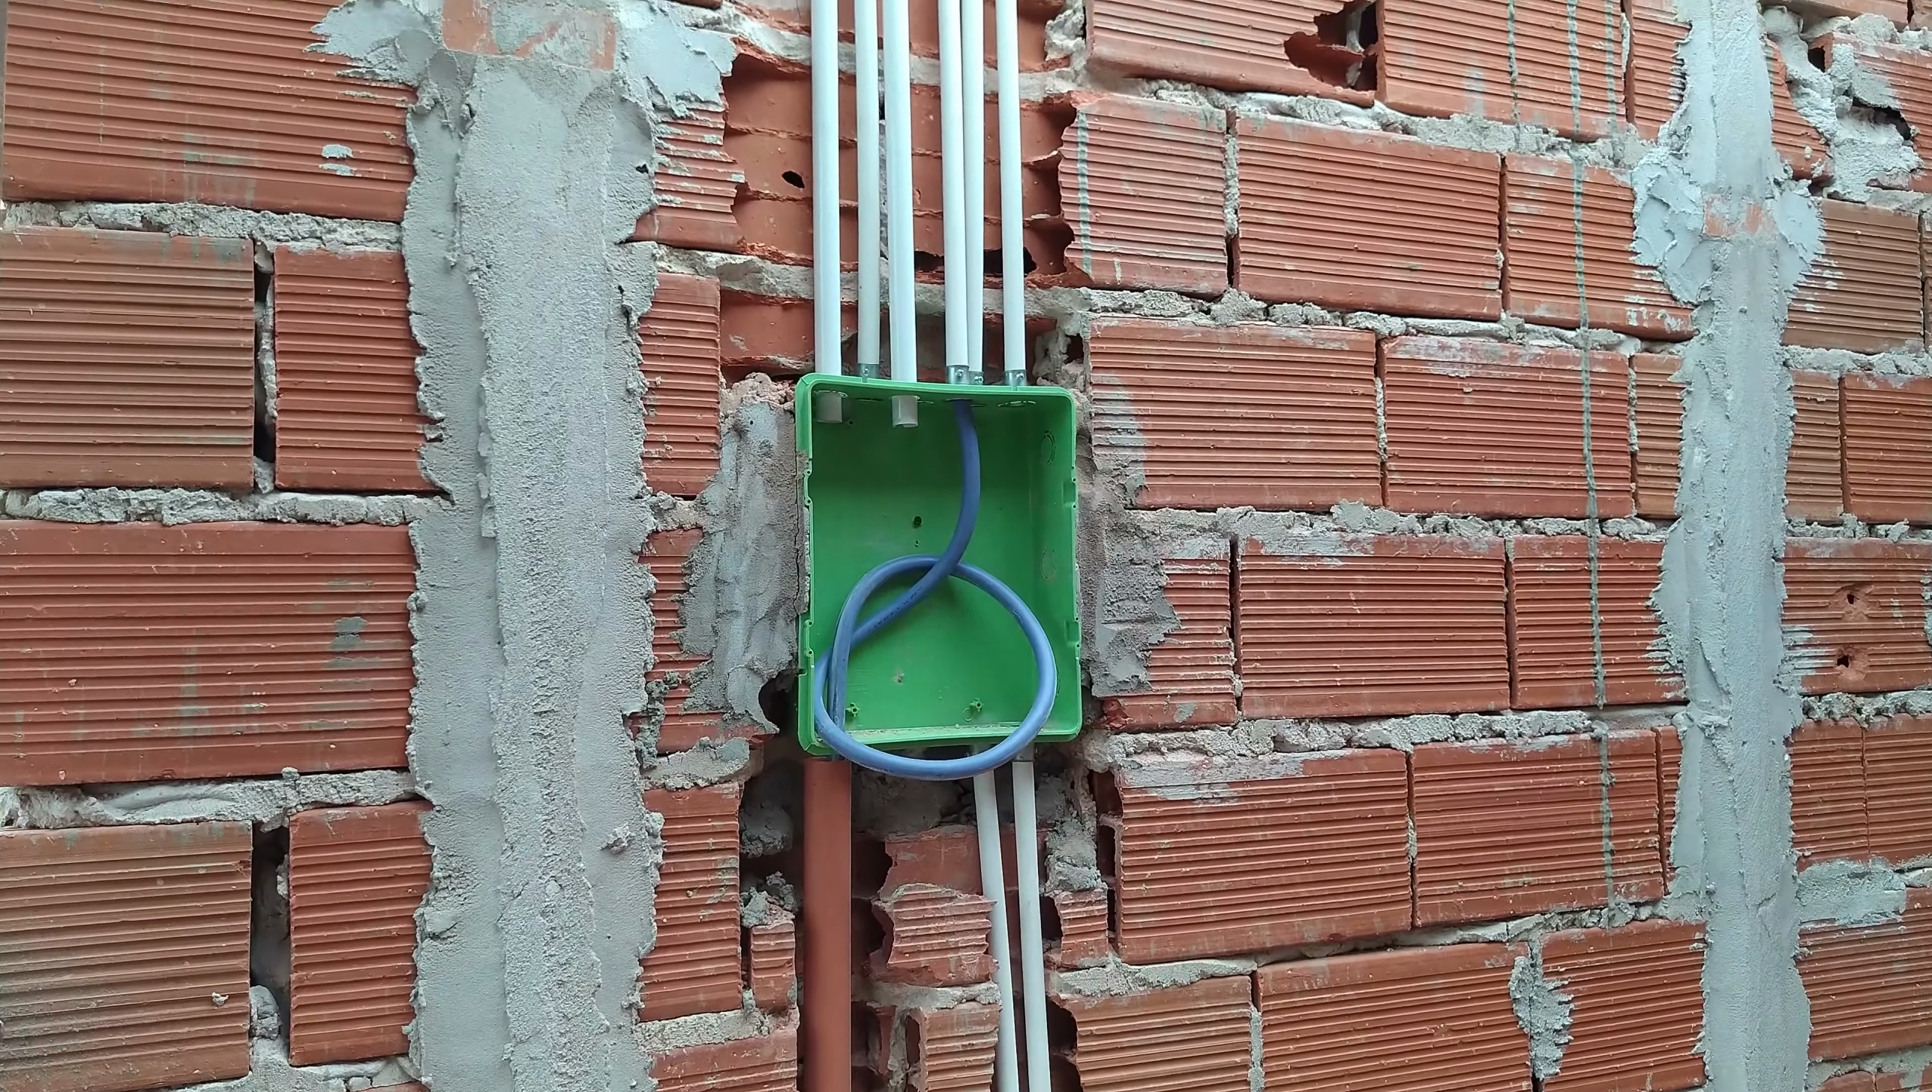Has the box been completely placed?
Yes.